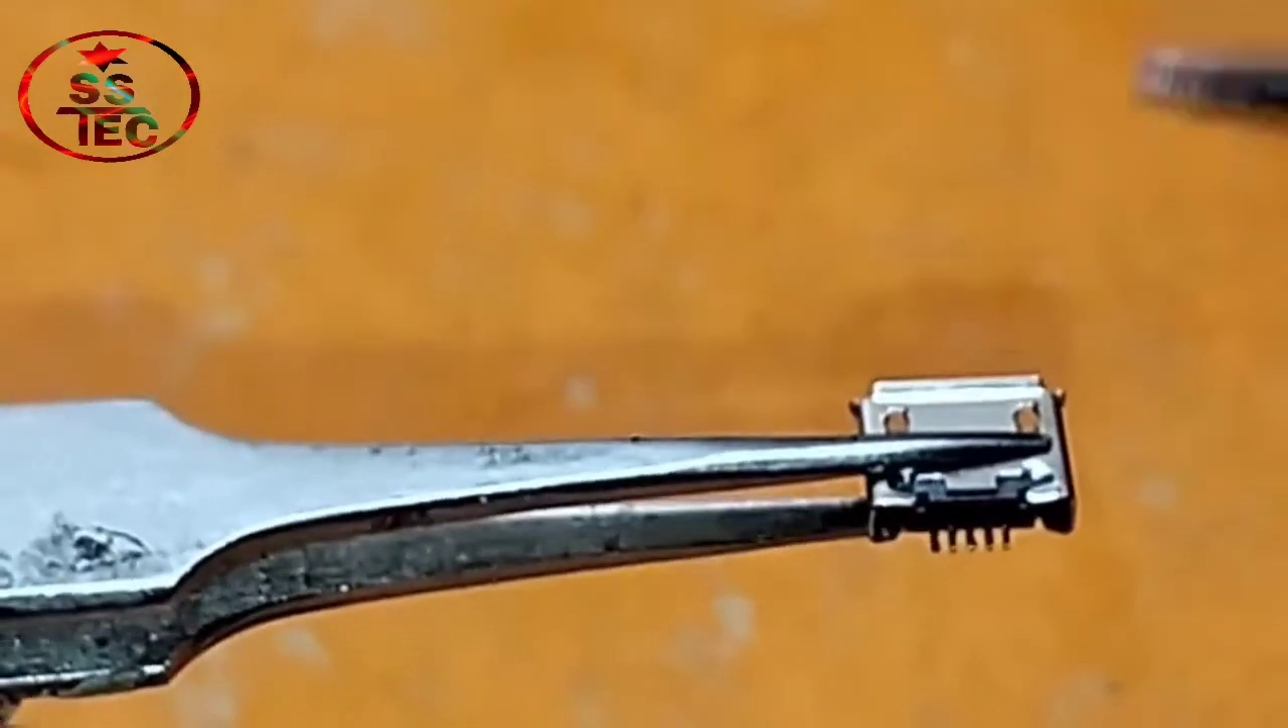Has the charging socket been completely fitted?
No.